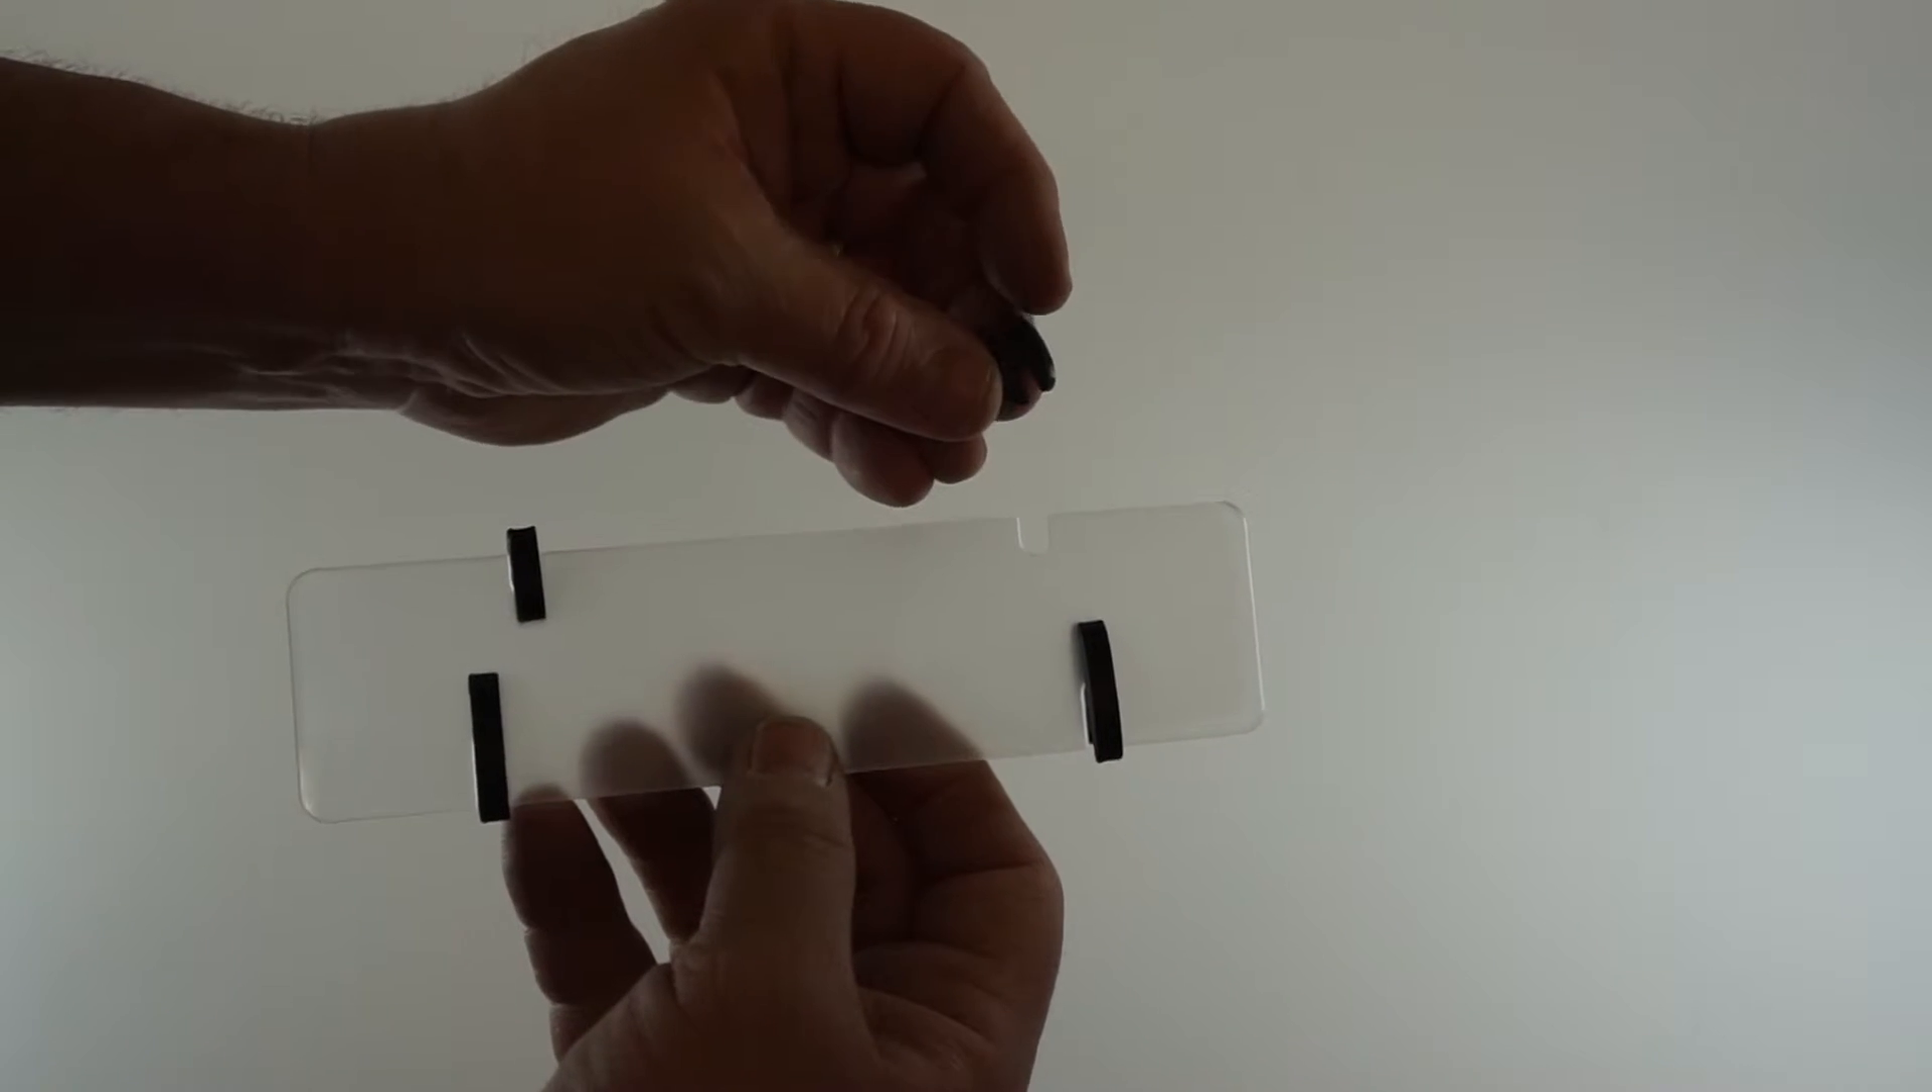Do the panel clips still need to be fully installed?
Yes.